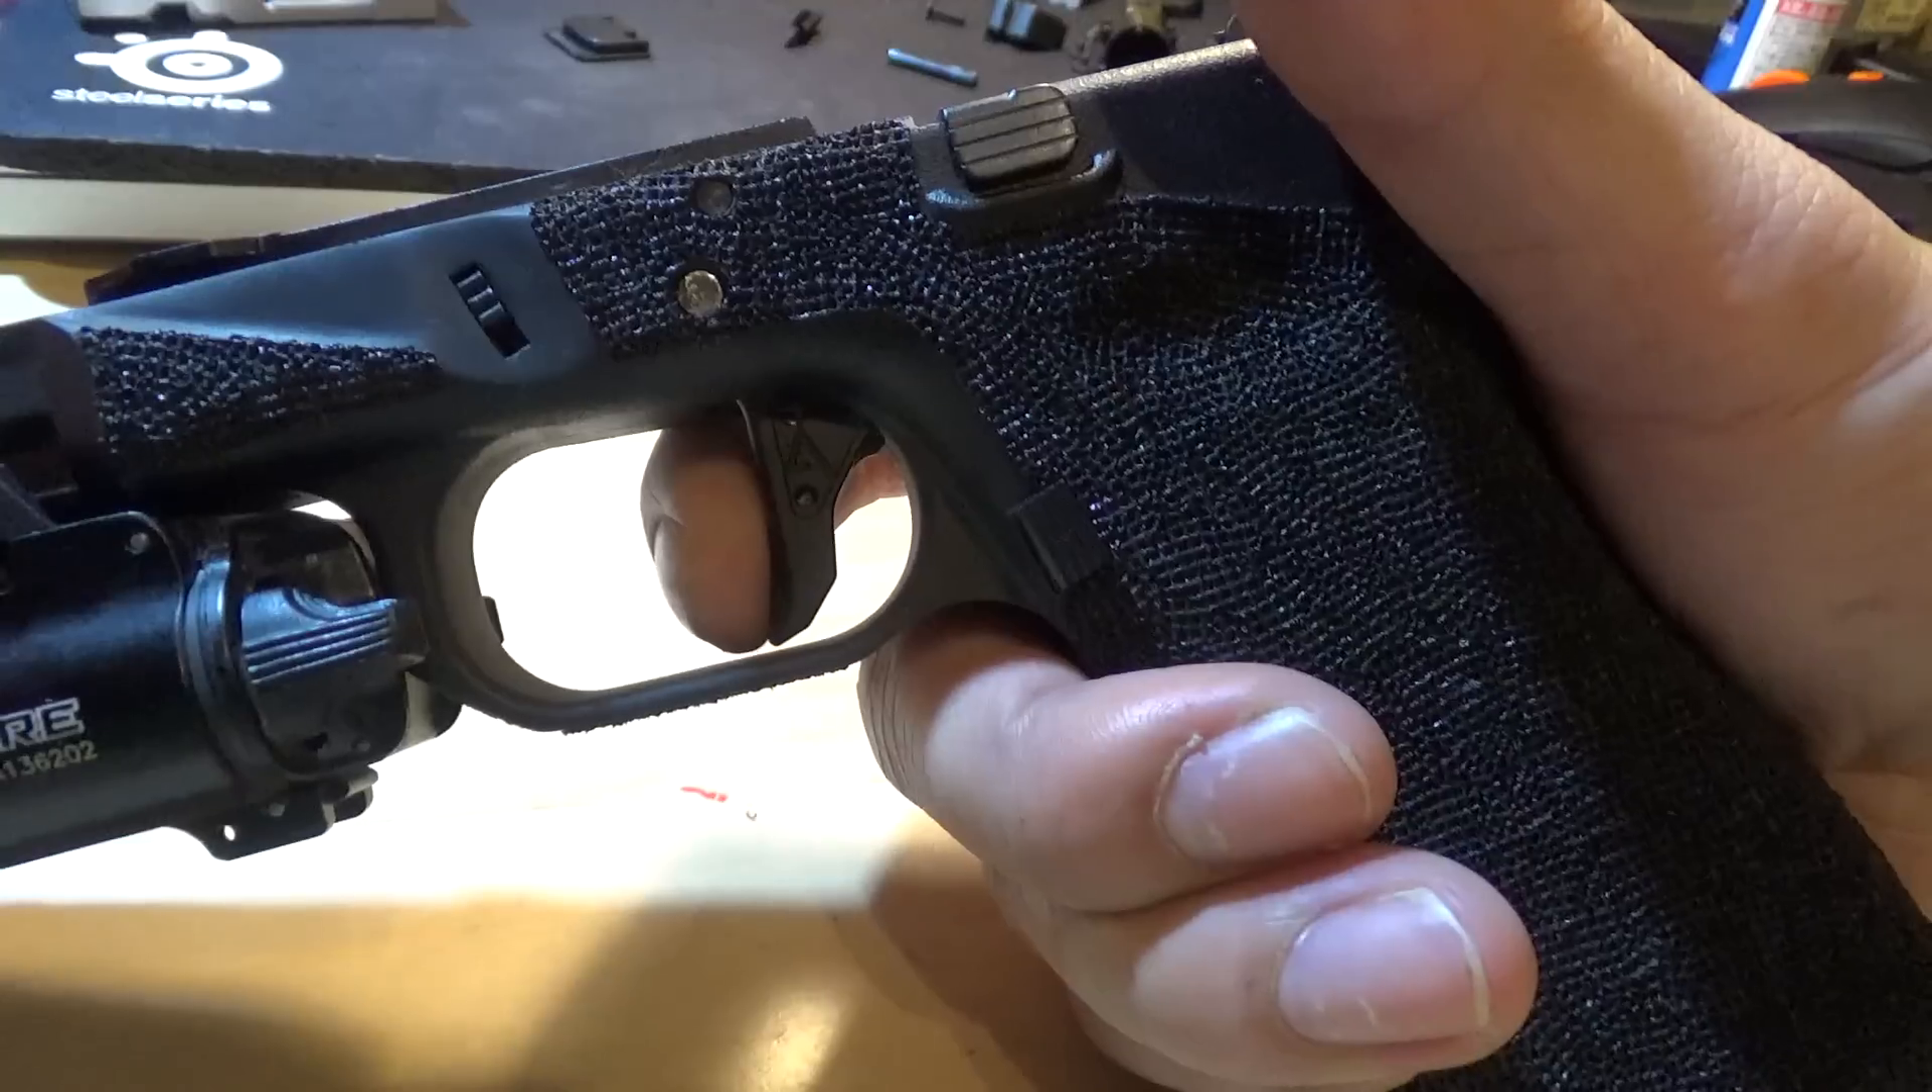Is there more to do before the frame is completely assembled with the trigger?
No.